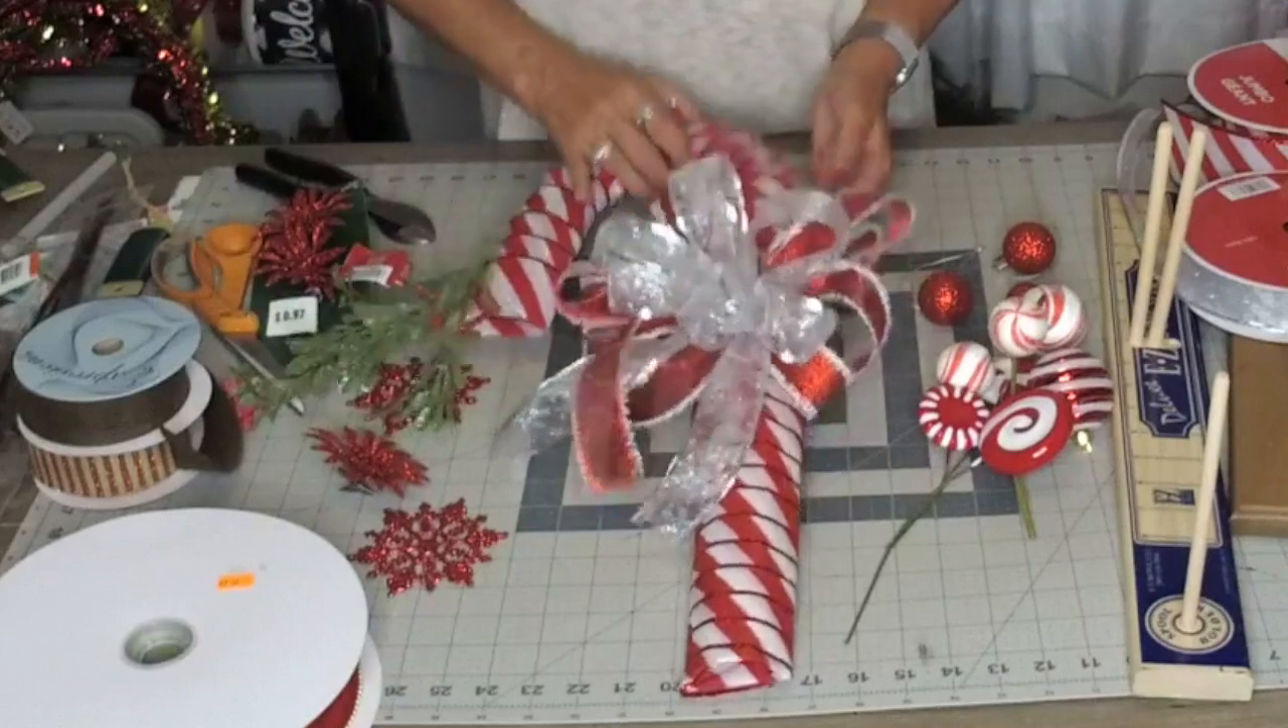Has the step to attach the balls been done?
No.